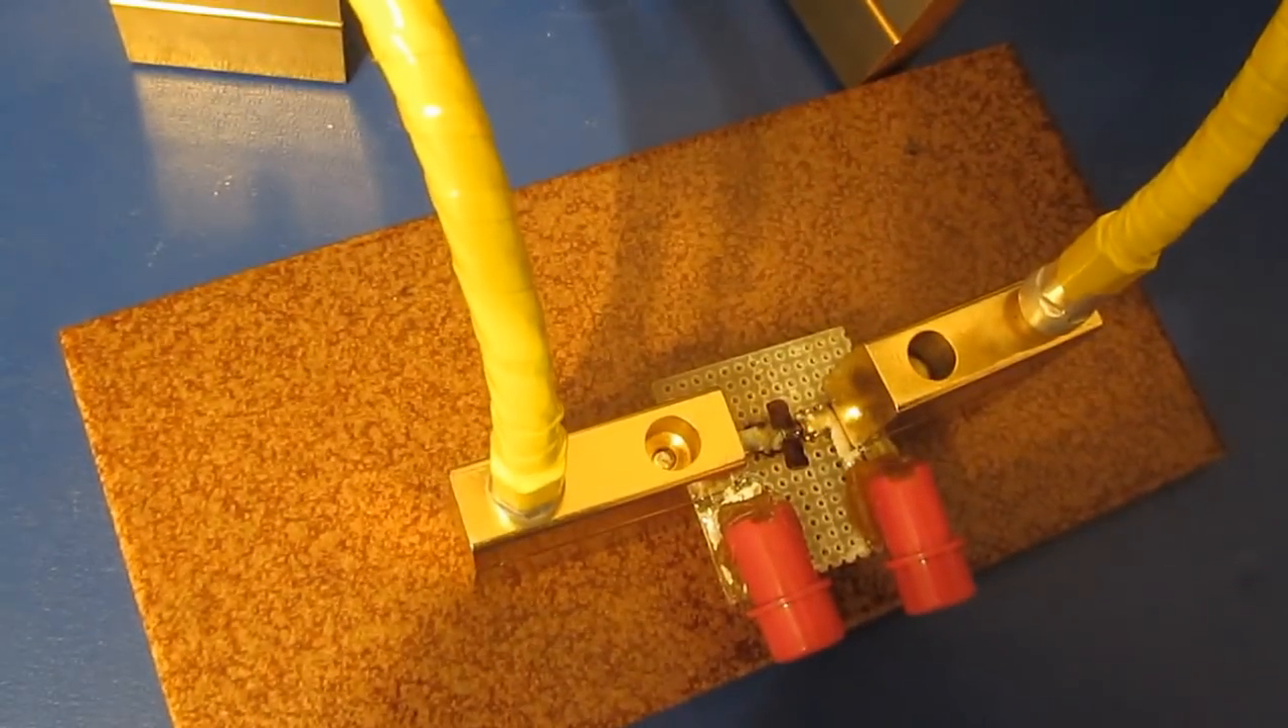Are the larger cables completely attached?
Yes.